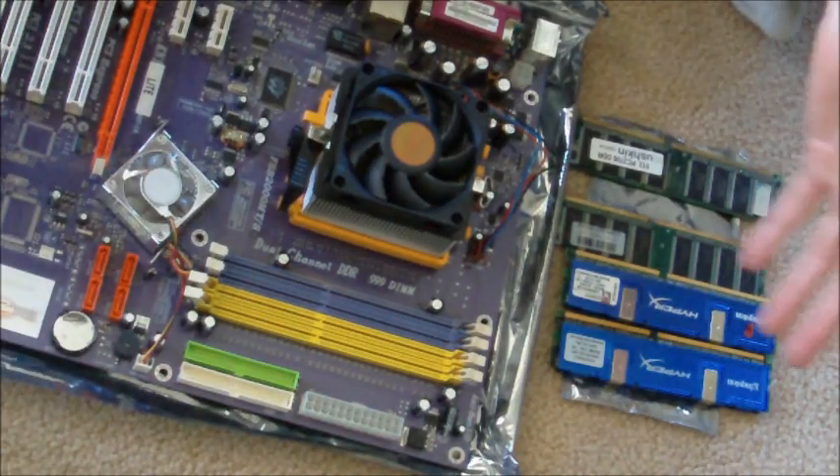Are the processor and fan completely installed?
Yes.